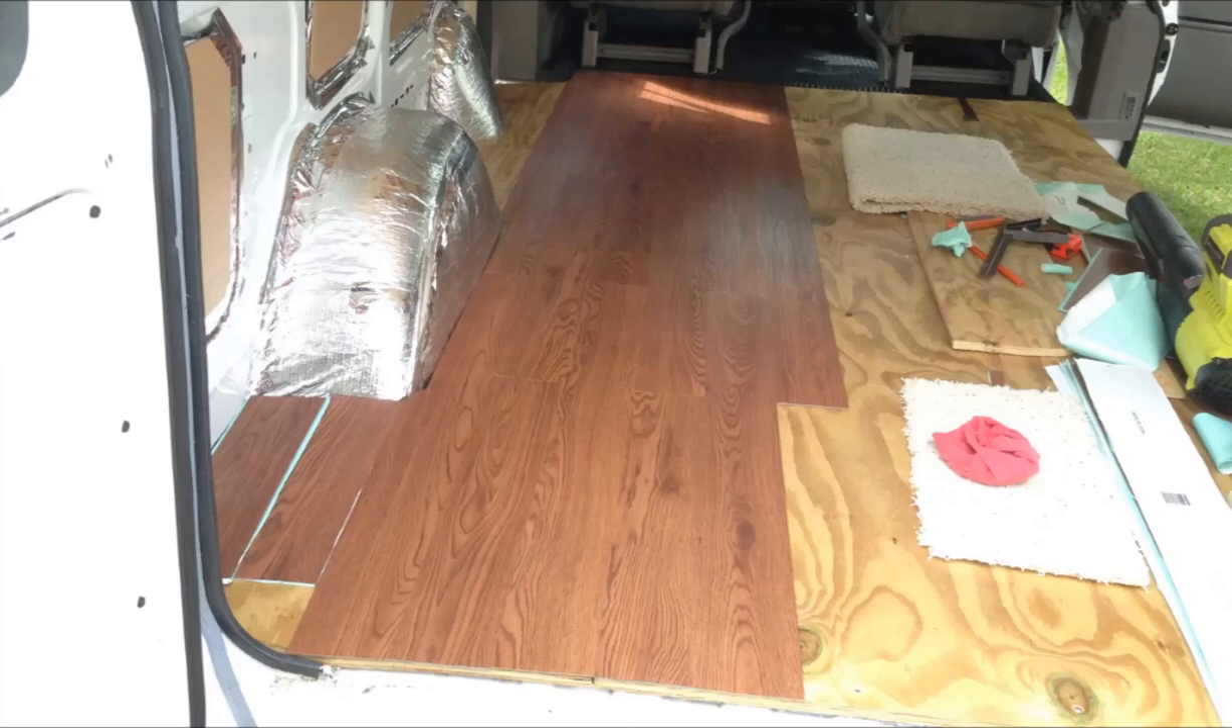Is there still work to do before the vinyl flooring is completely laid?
Yes.